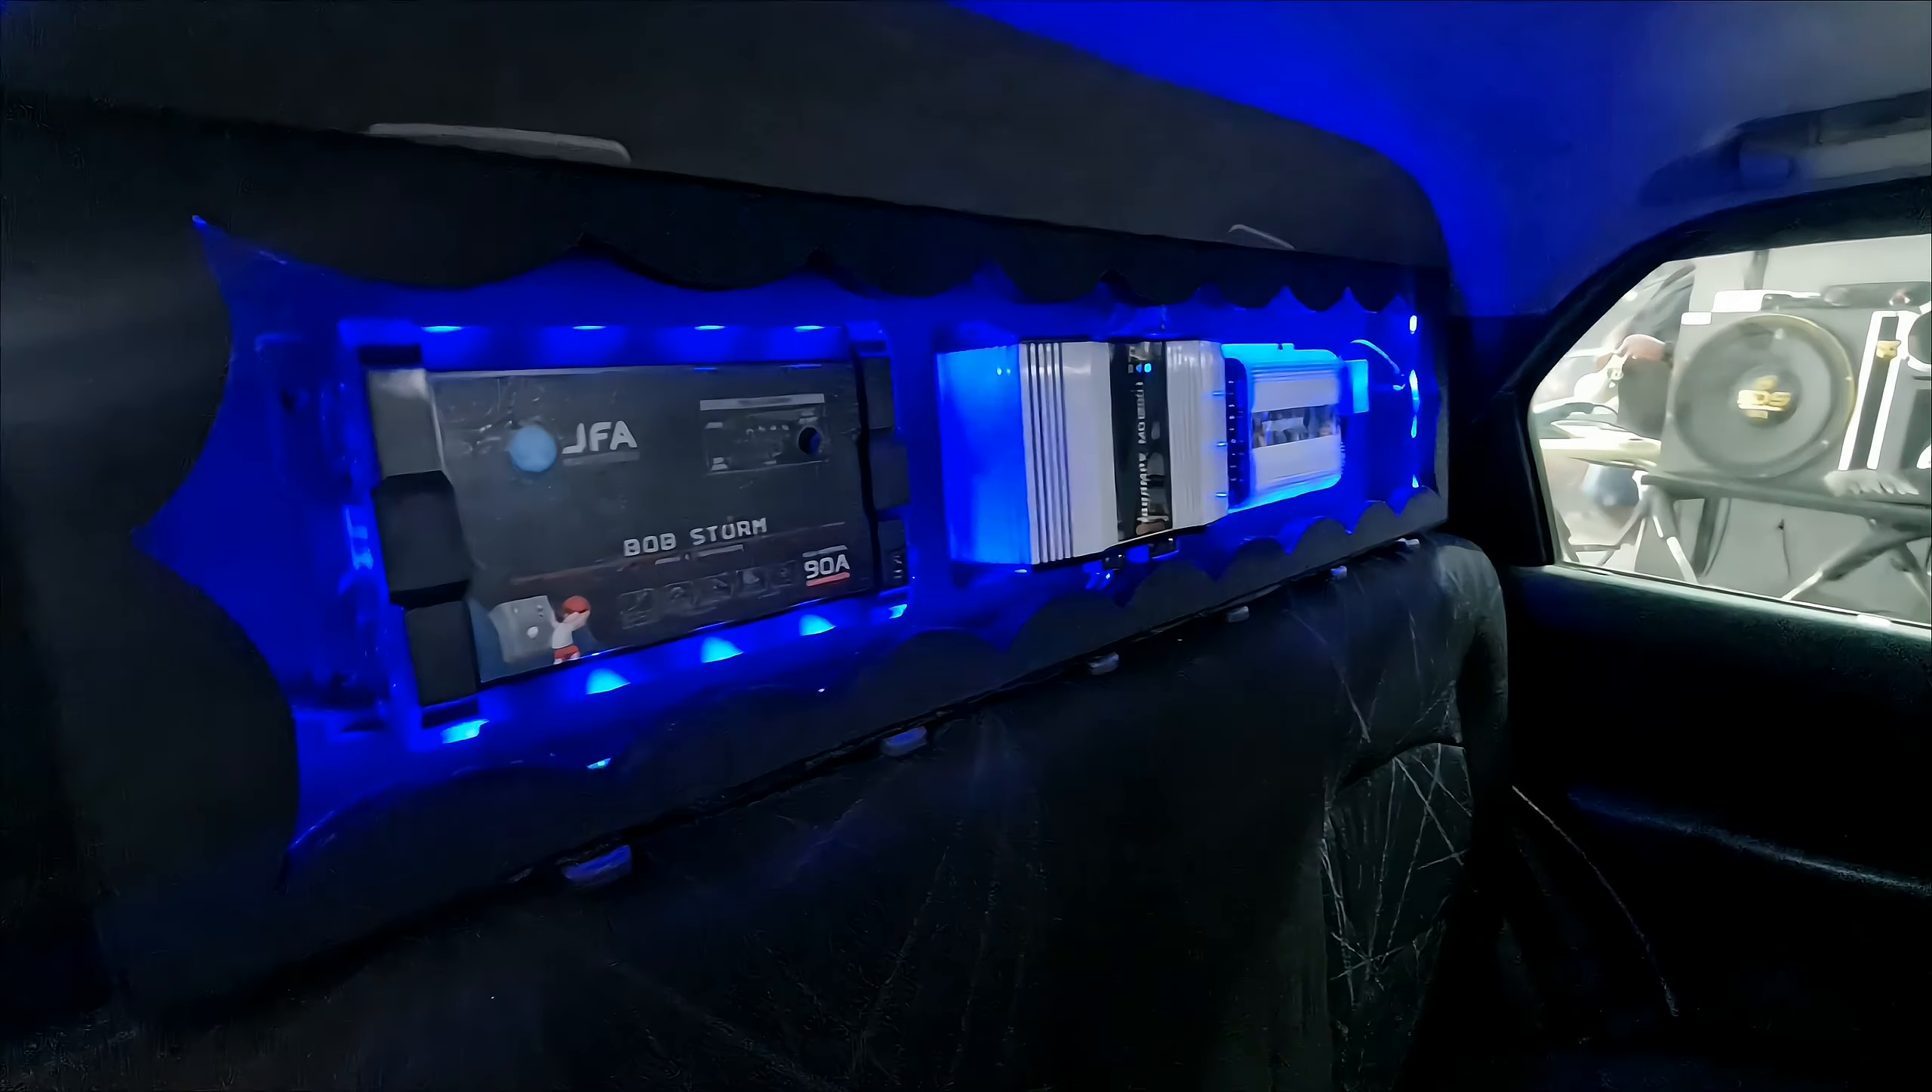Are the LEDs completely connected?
Yes.